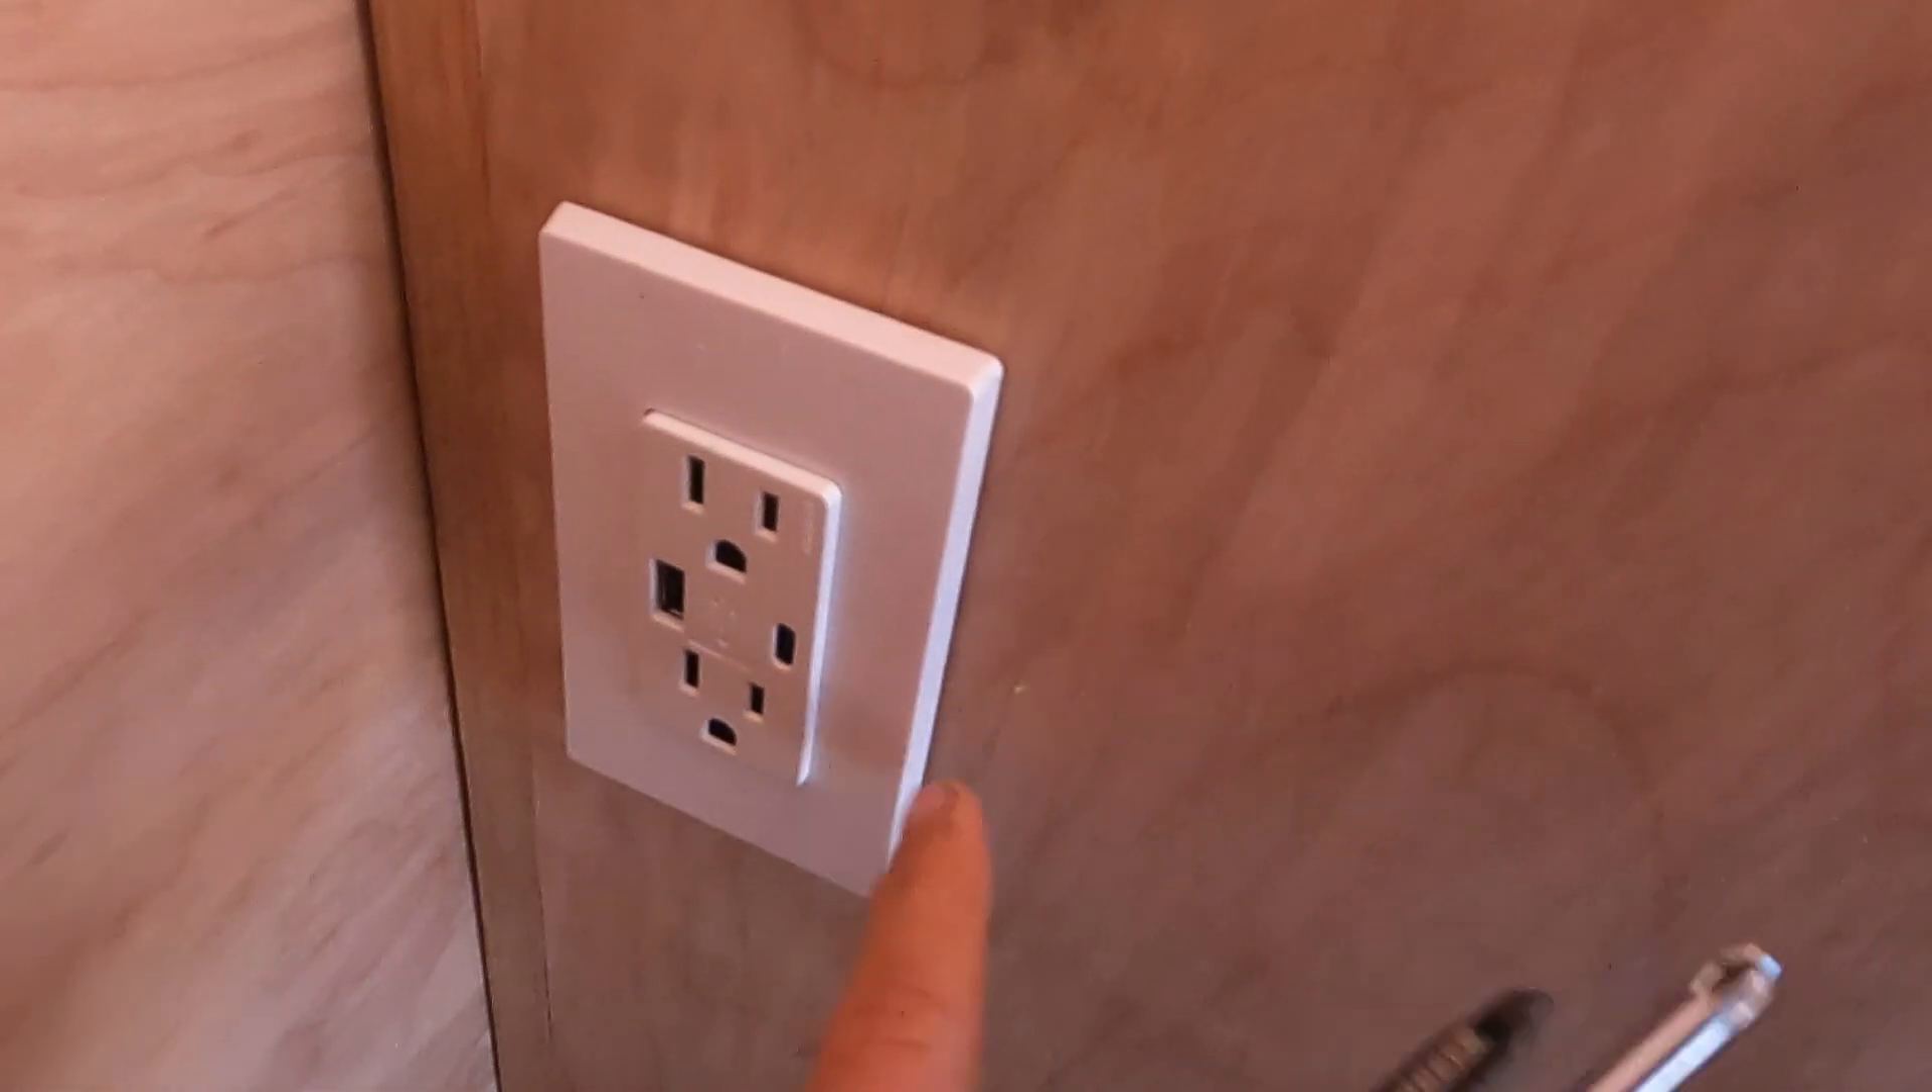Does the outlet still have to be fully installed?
No.